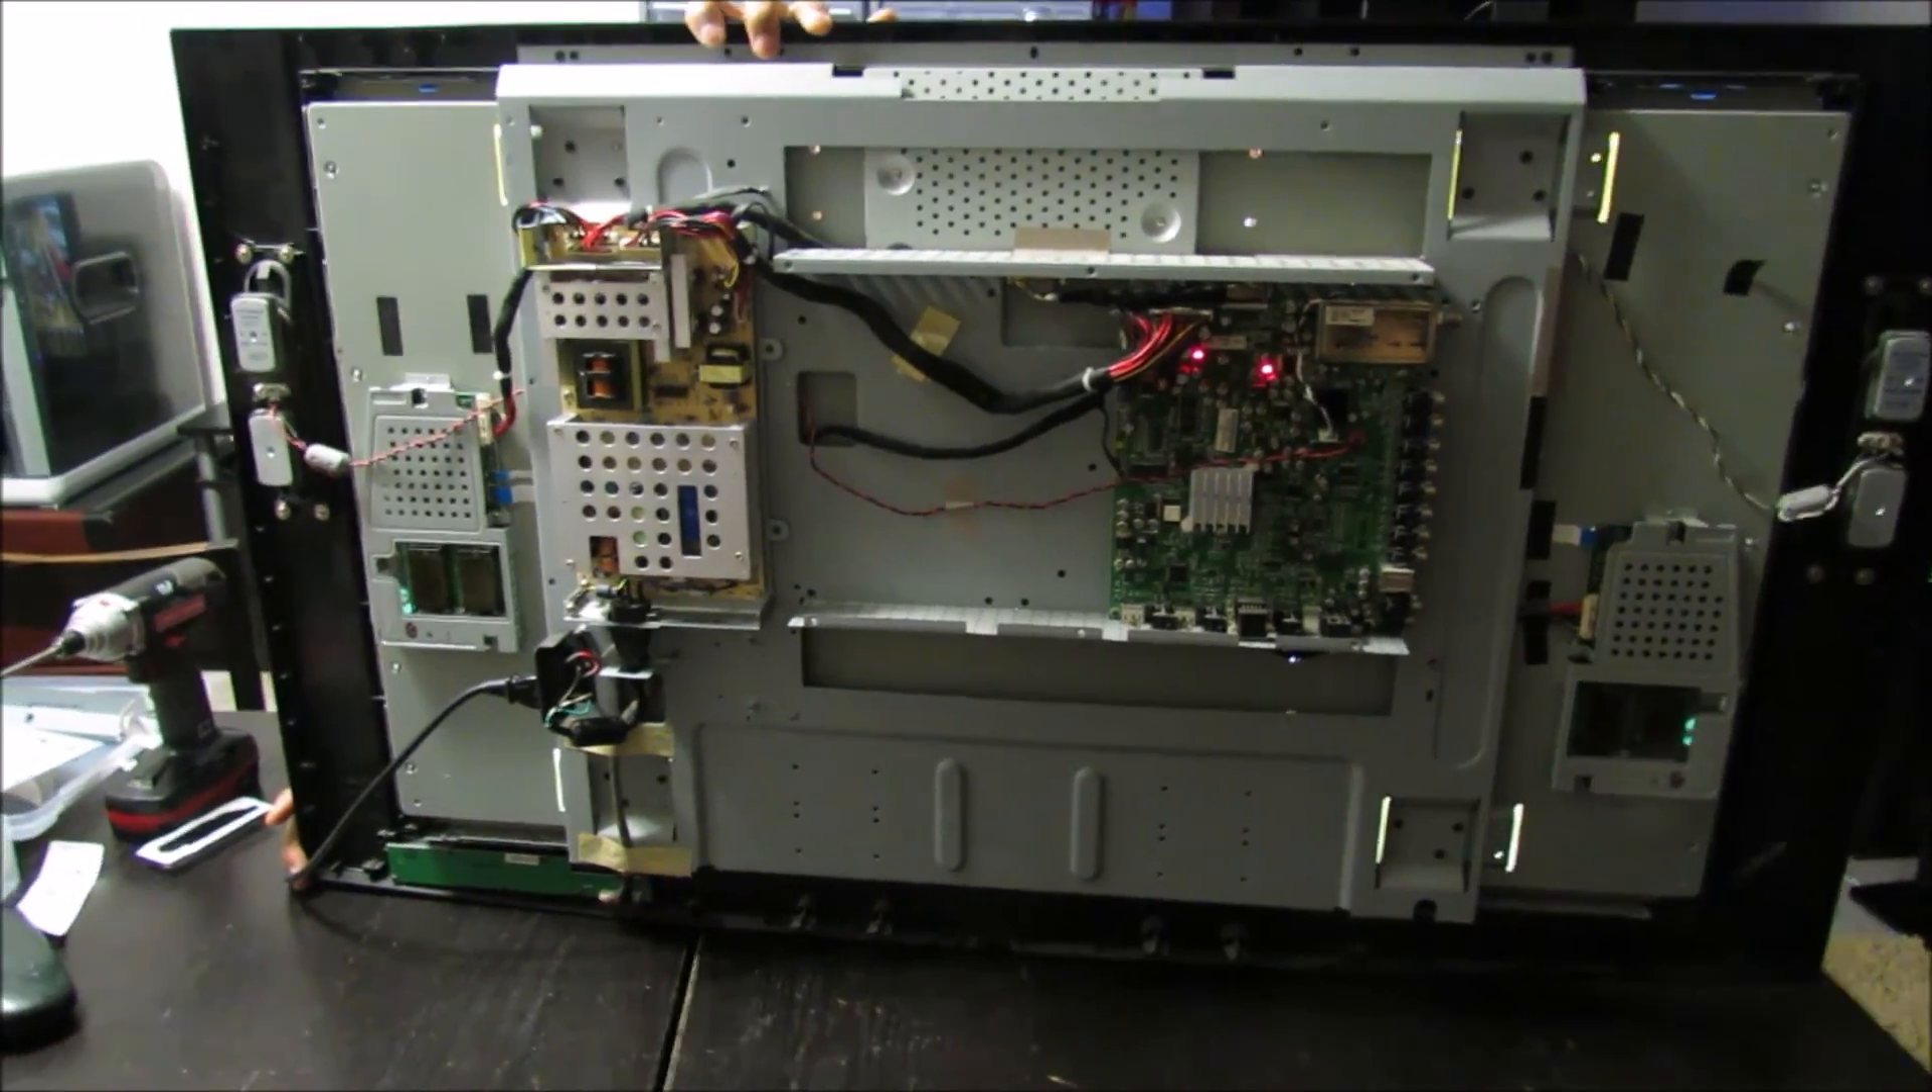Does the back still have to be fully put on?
Yes.